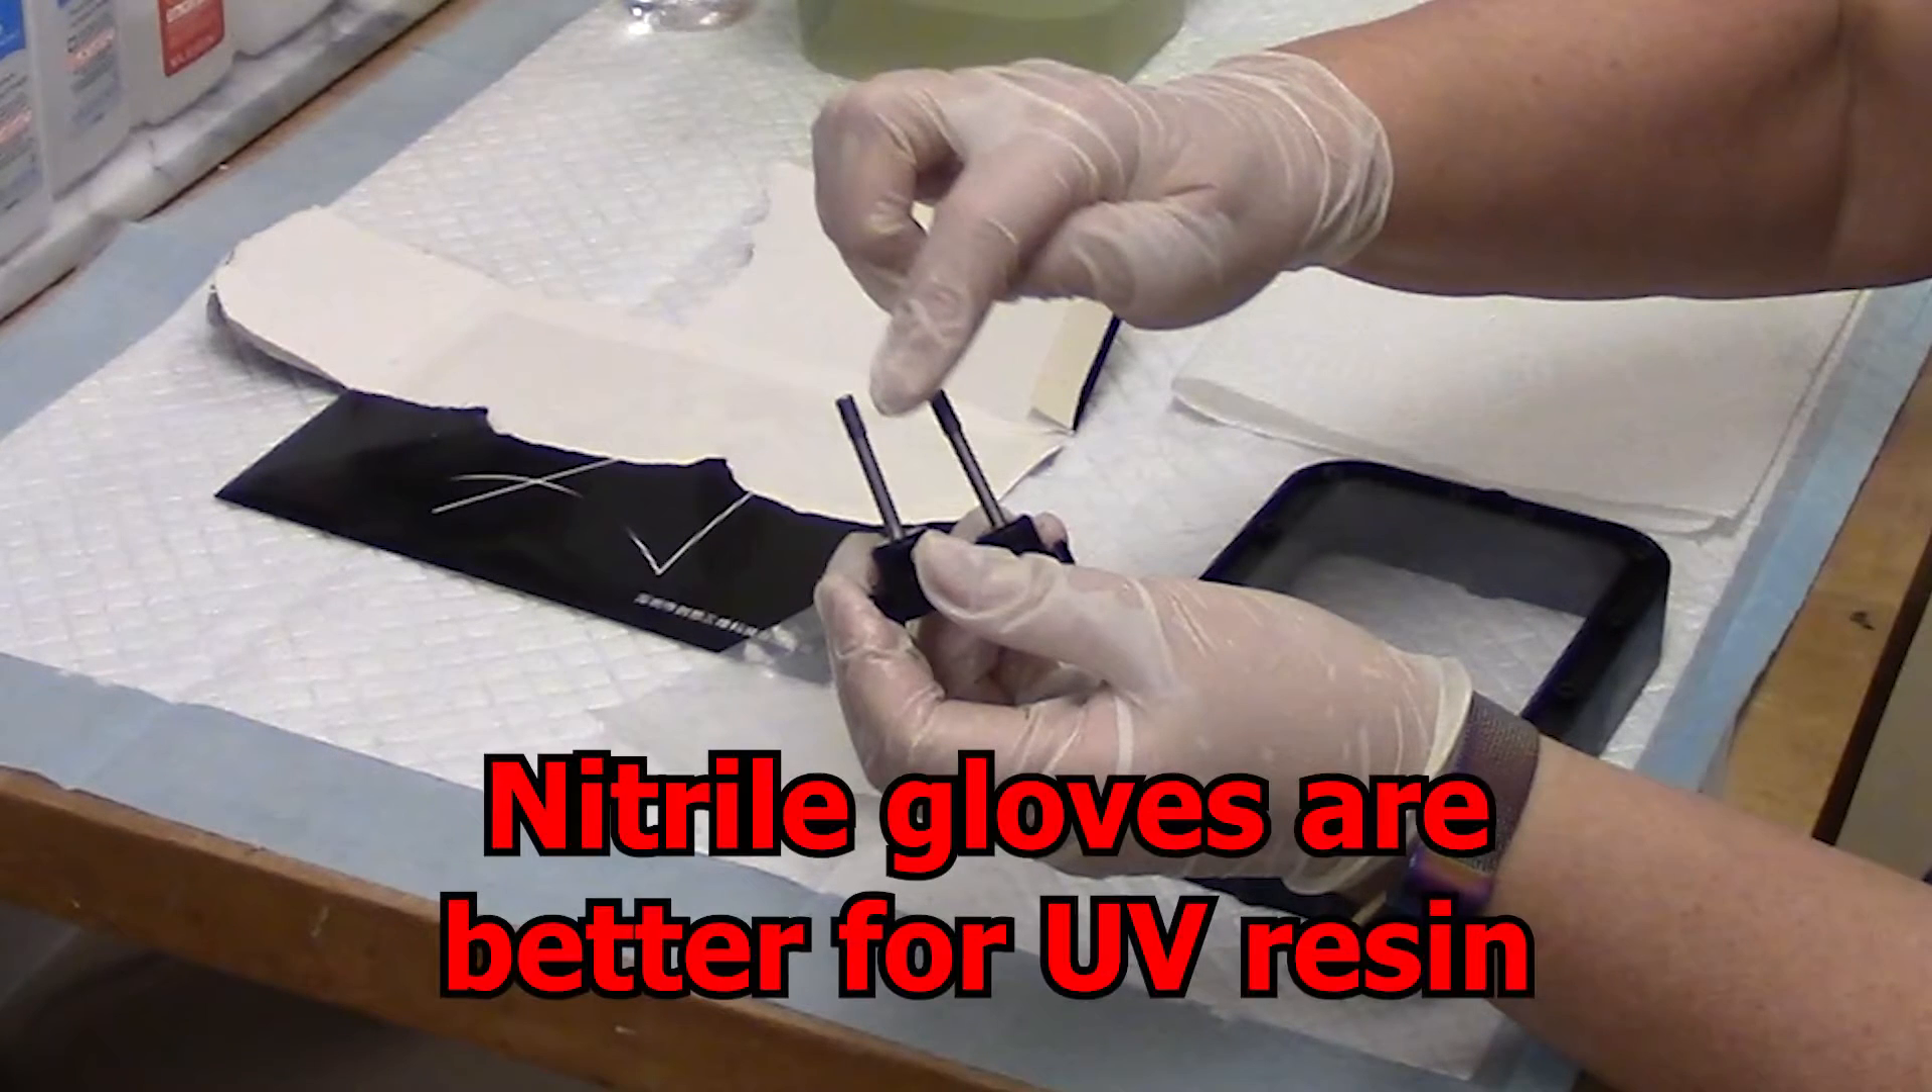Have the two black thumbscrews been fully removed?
Yes.